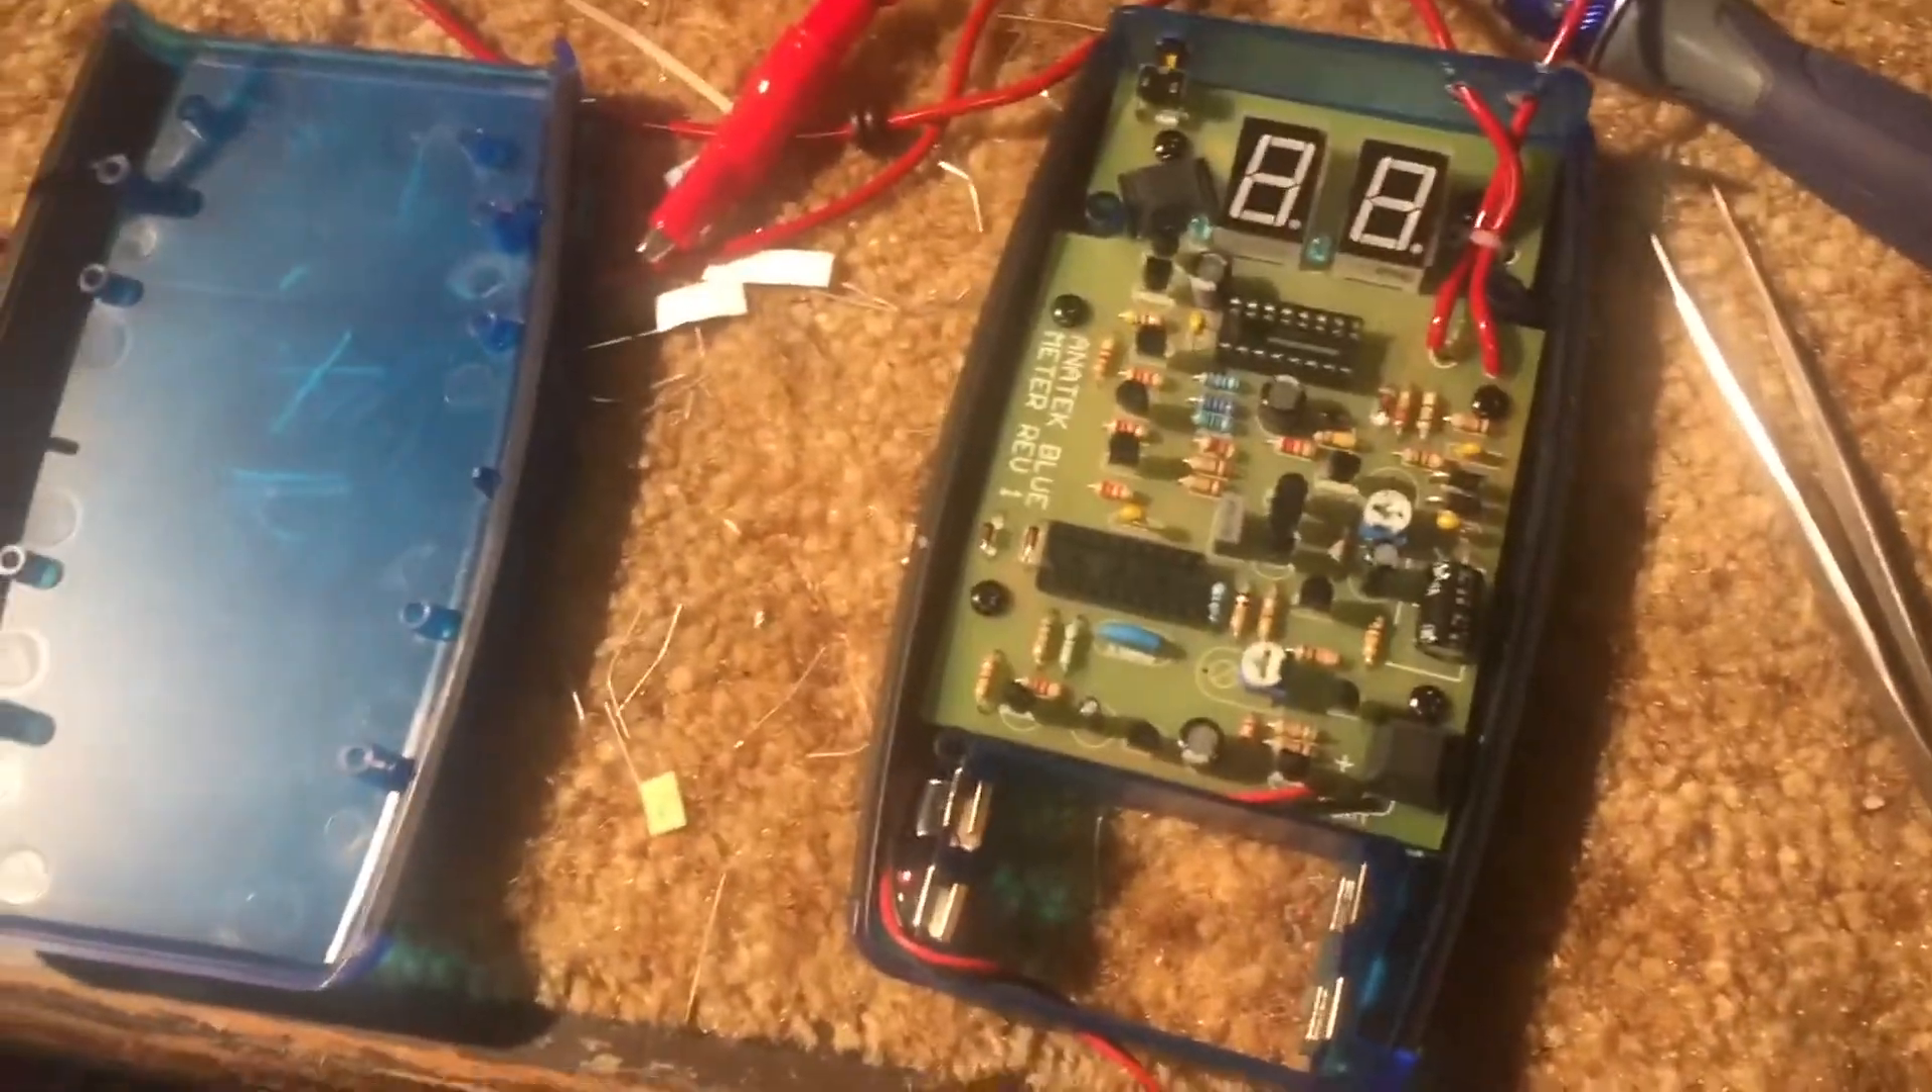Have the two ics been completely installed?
No.